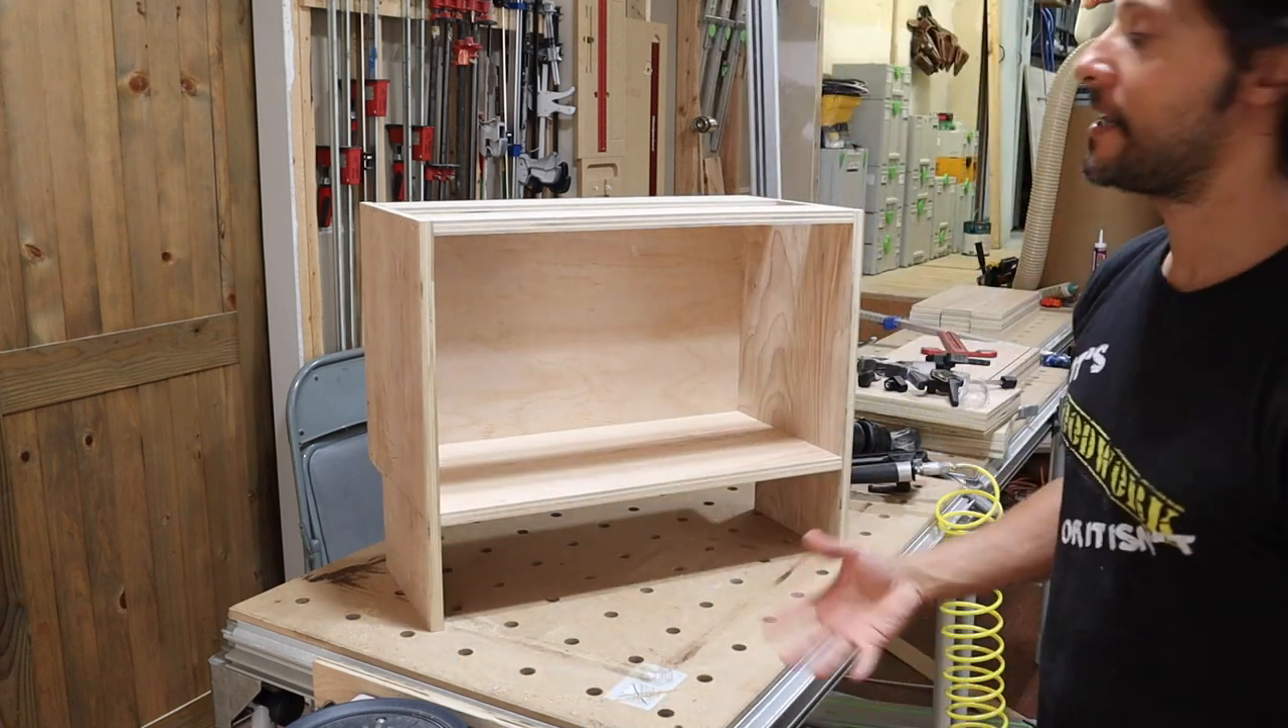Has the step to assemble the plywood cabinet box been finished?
Yes.